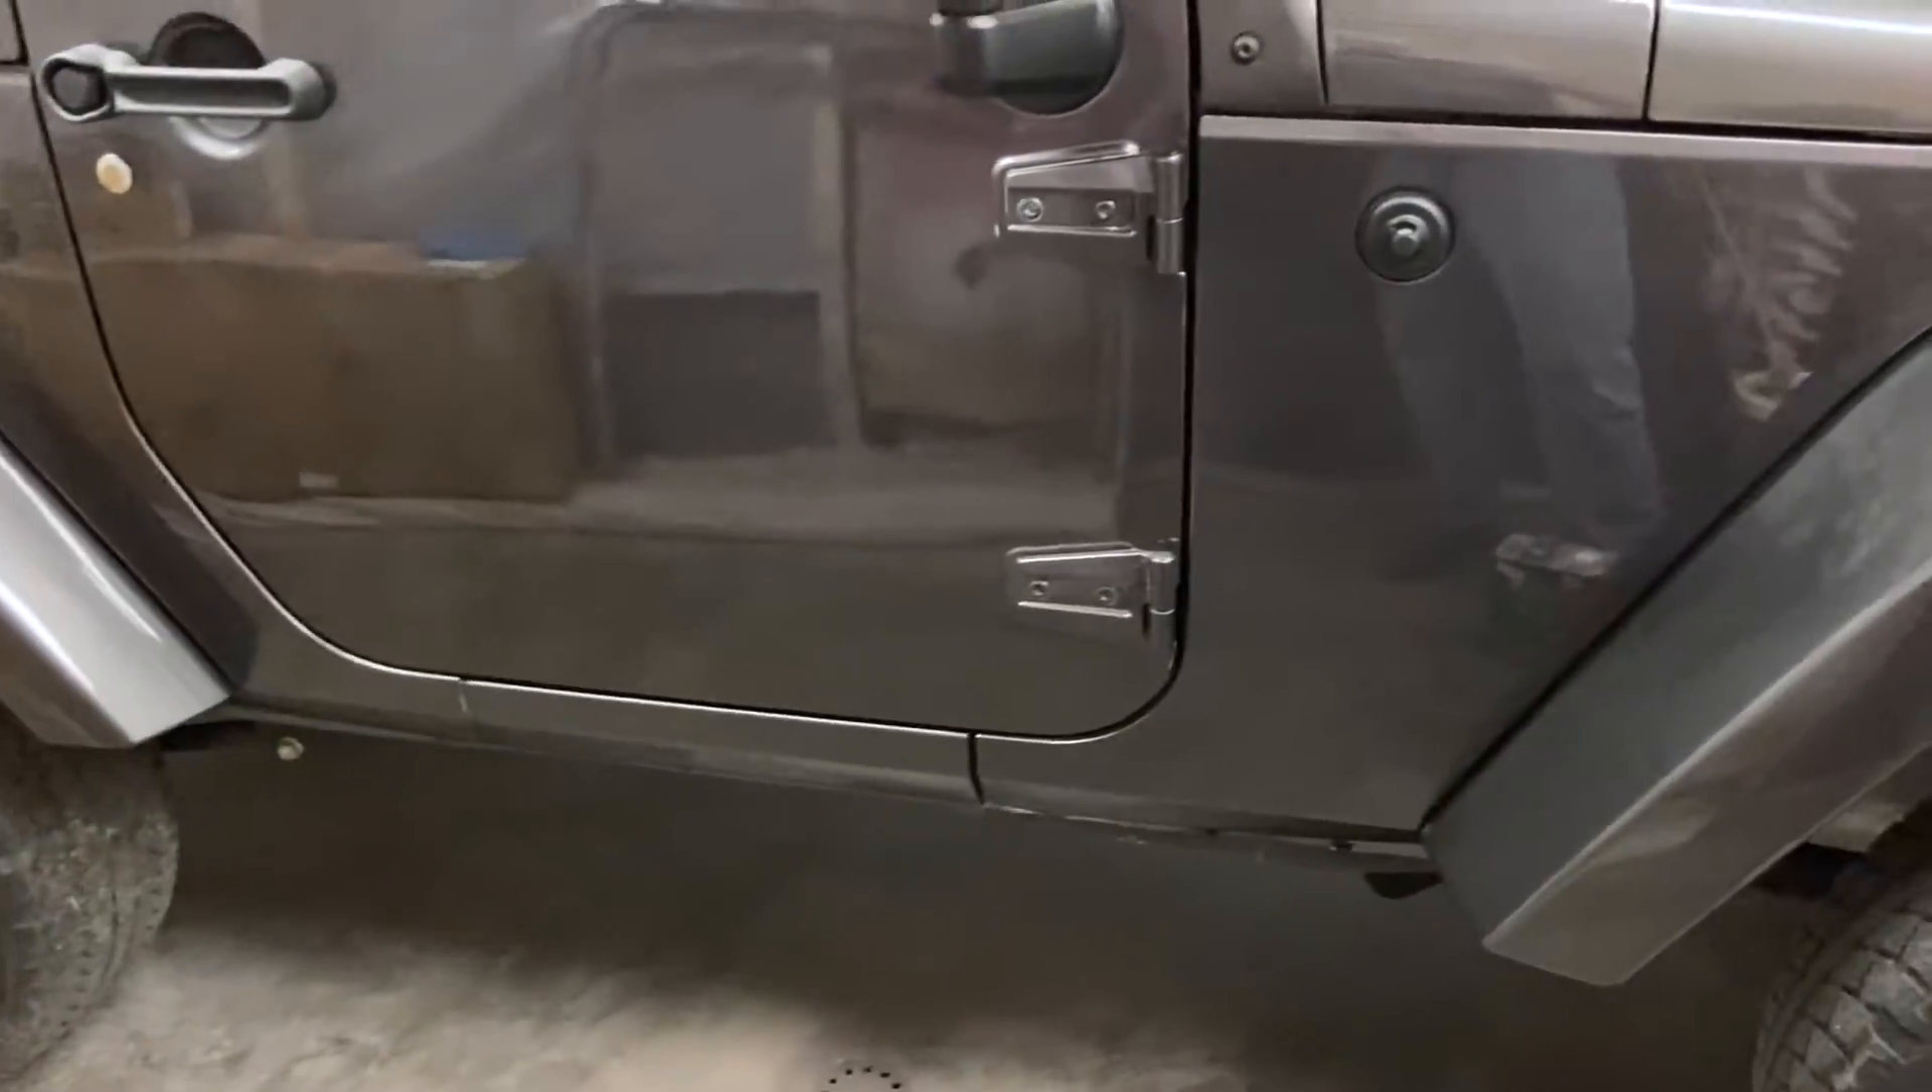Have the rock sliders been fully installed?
No.